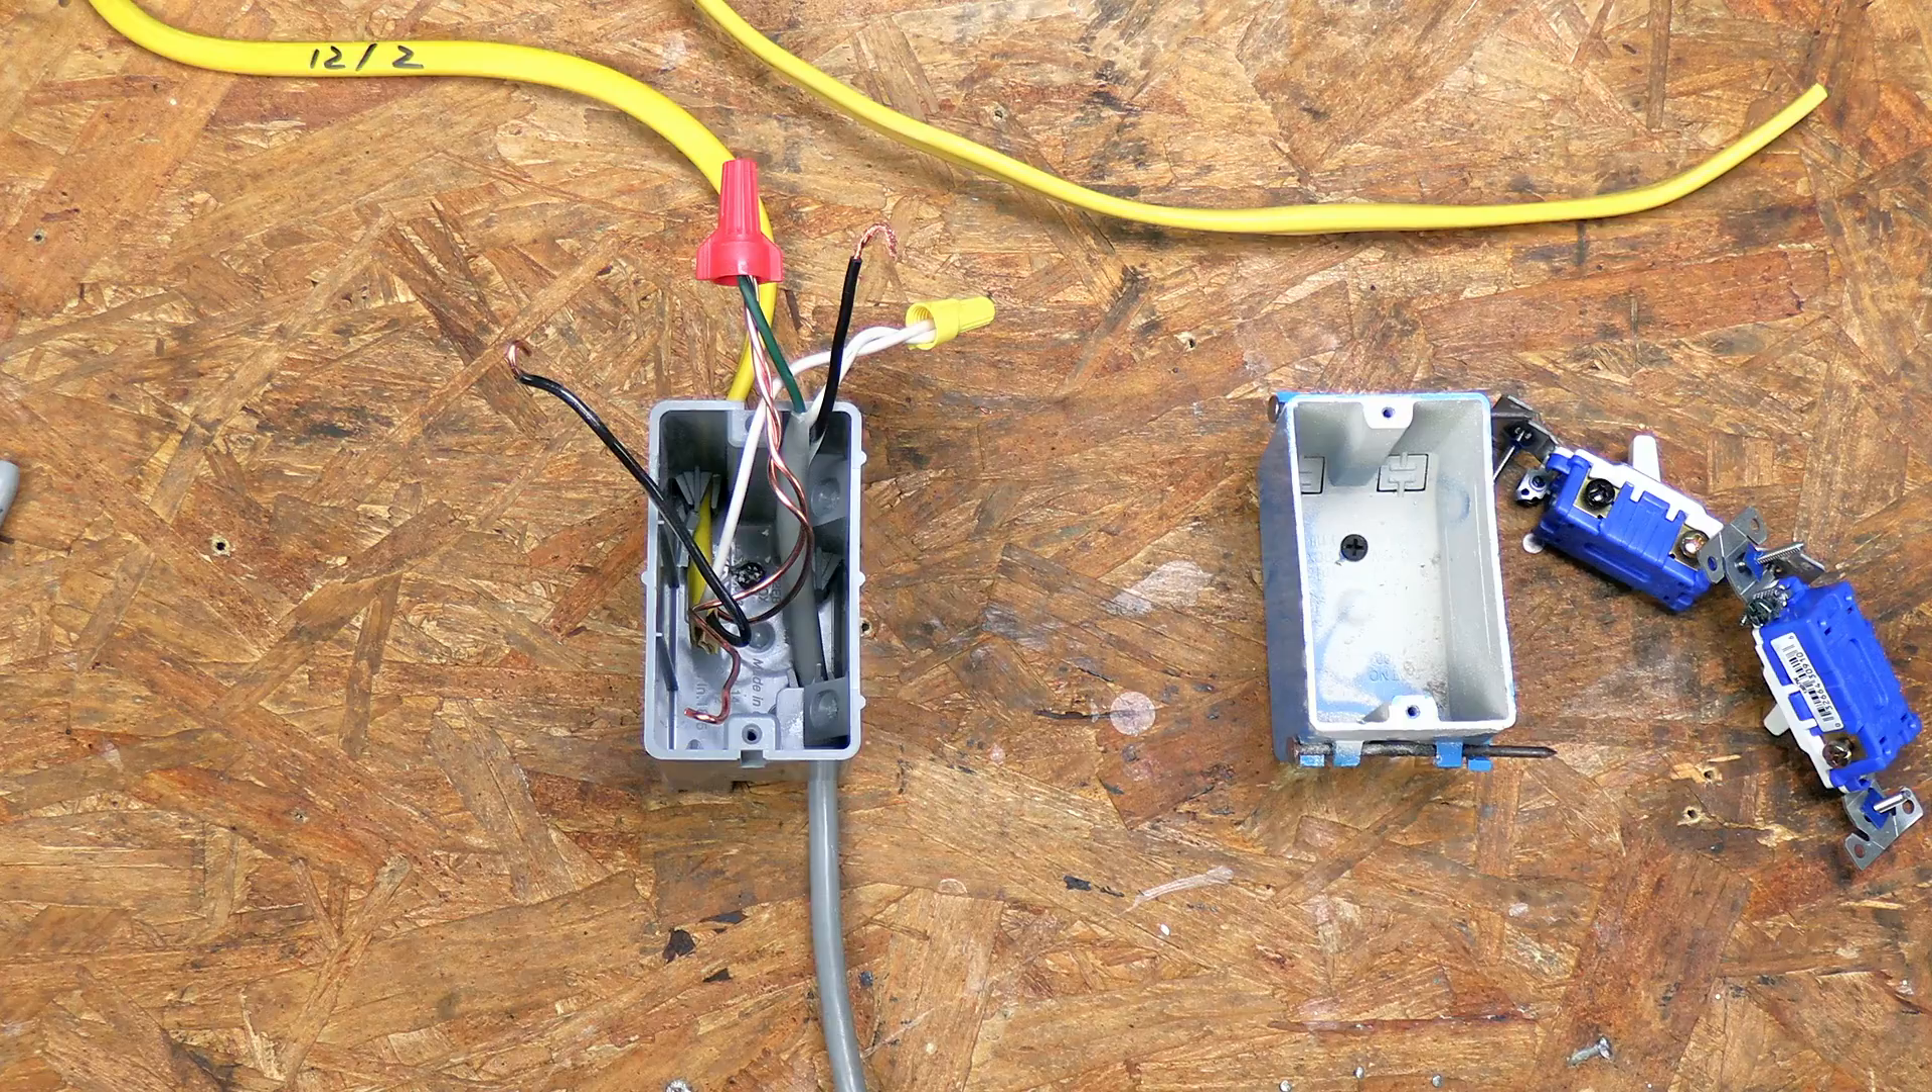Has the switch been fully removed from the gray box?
Yes.